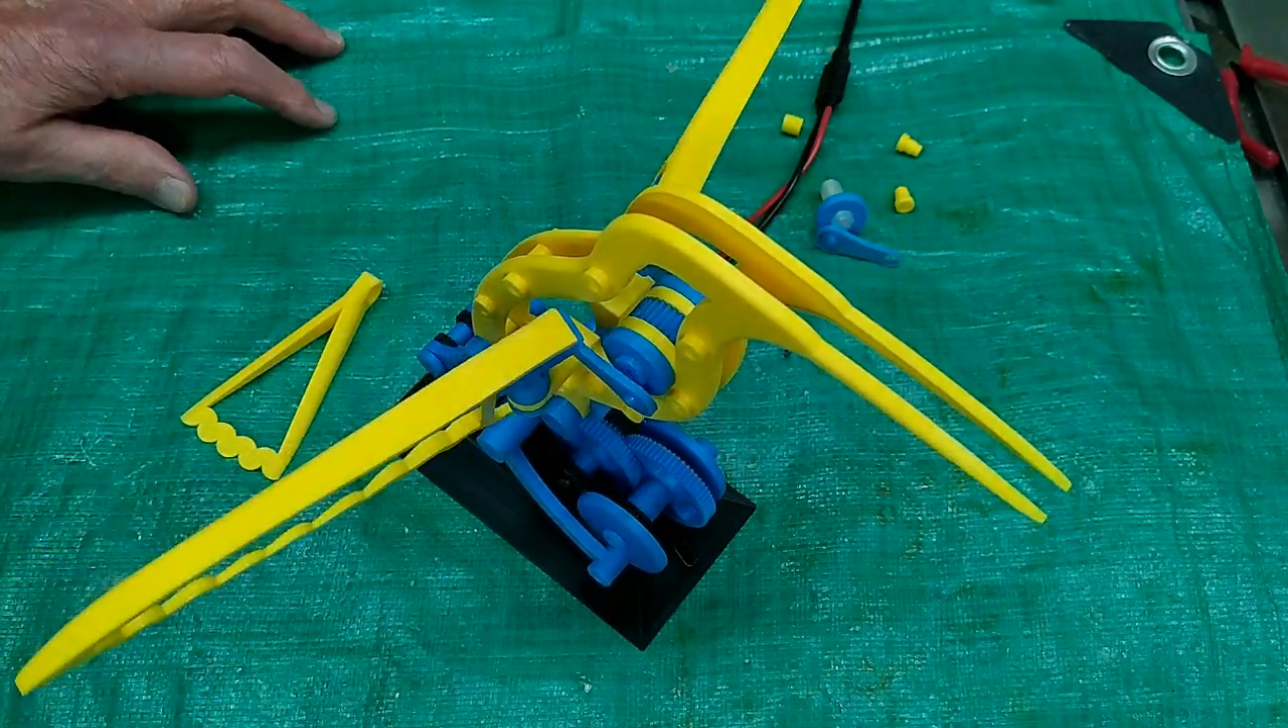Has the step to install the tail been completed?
No.